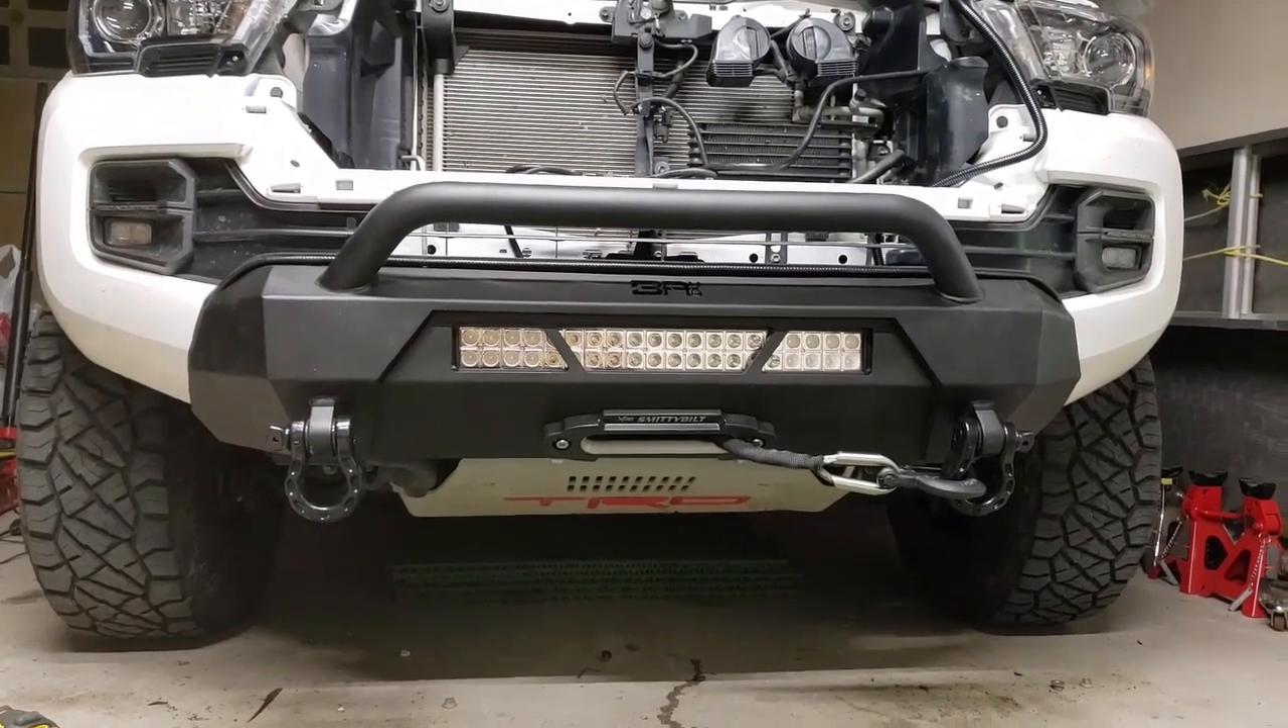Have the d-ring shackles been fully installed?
Yes.